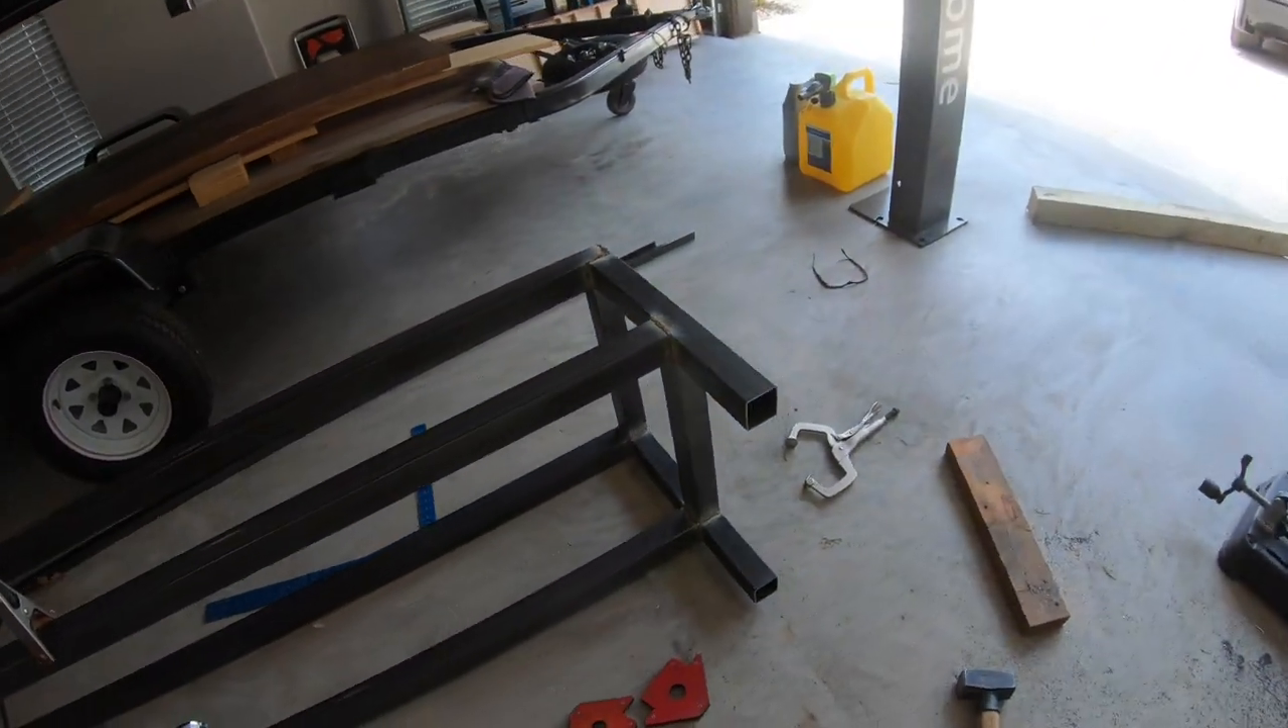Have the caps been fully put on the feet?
No.